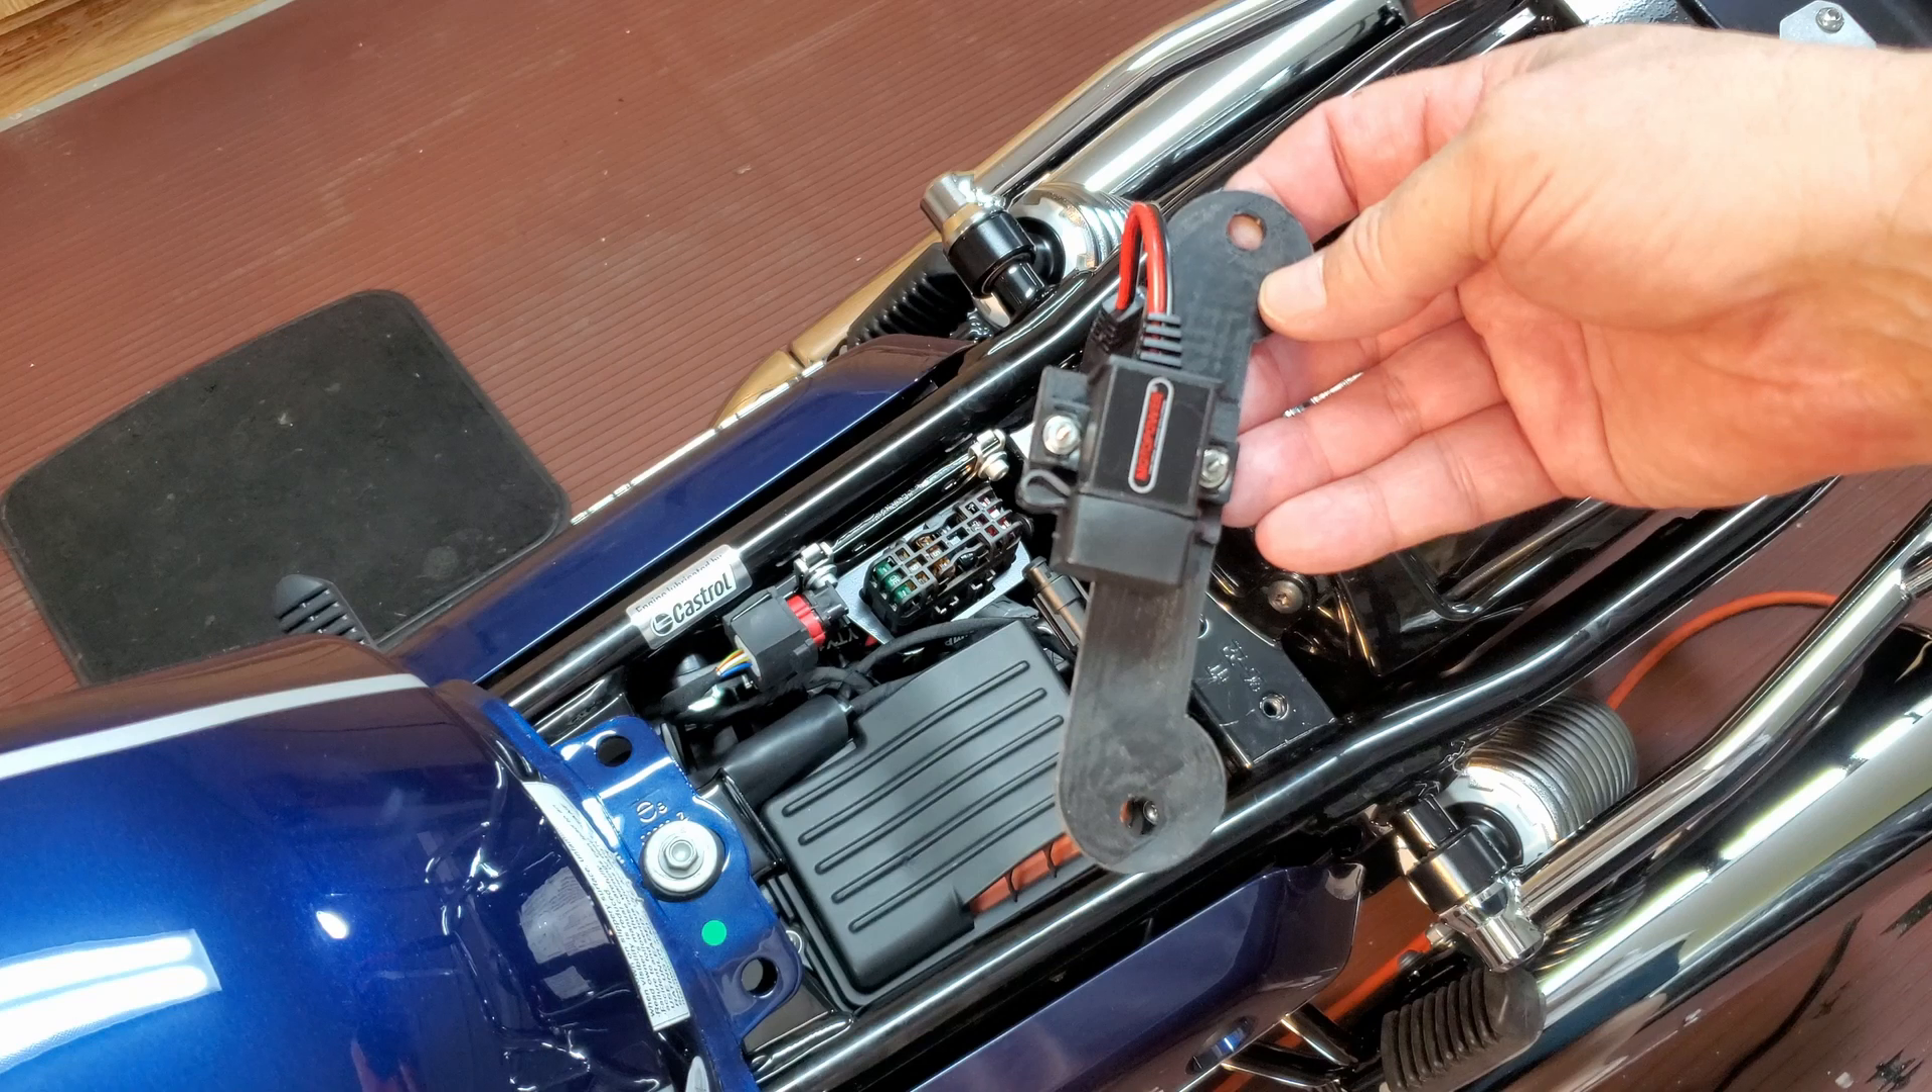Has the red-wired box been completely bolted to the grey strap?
Yes.